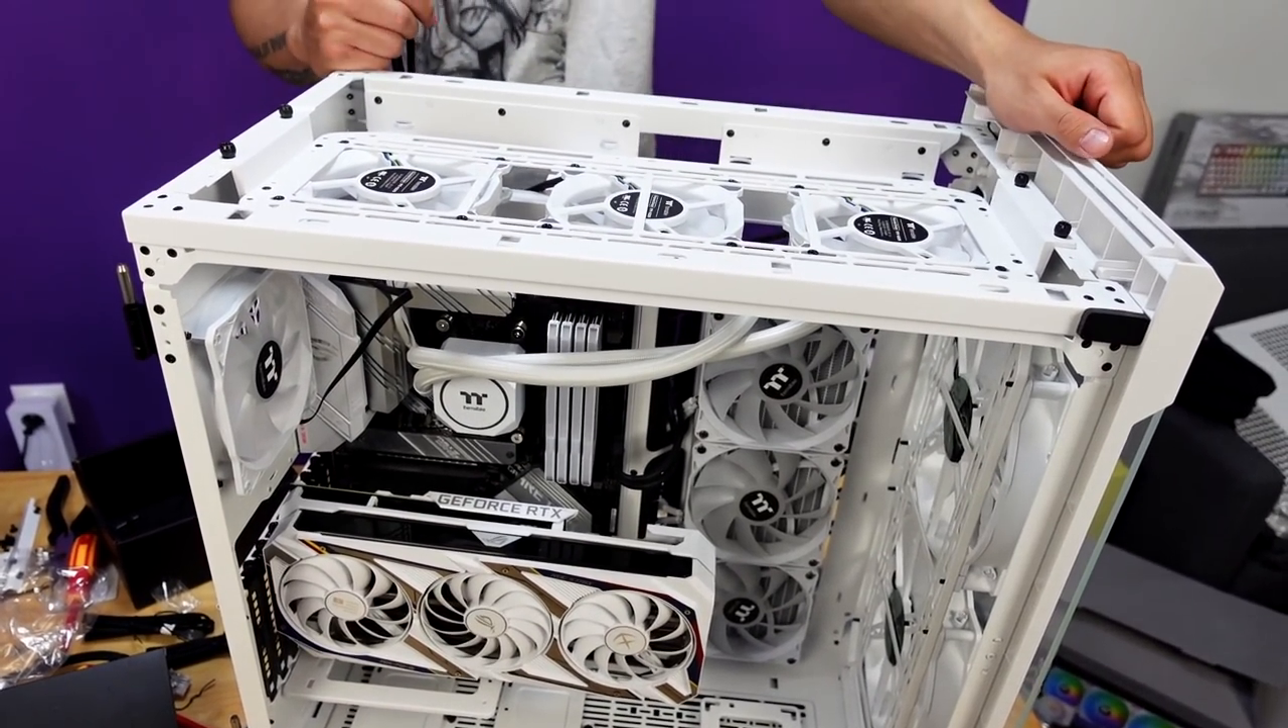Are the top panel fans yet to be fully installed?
No.